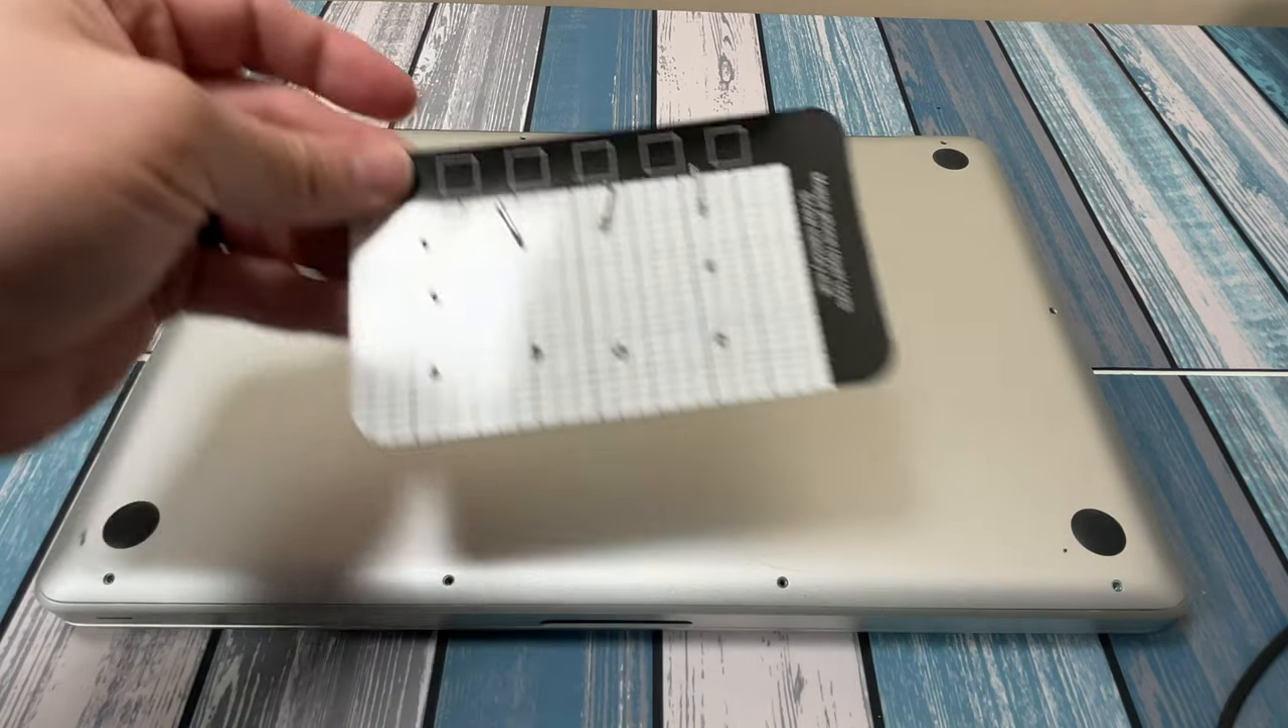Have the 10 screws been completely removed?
Yes.